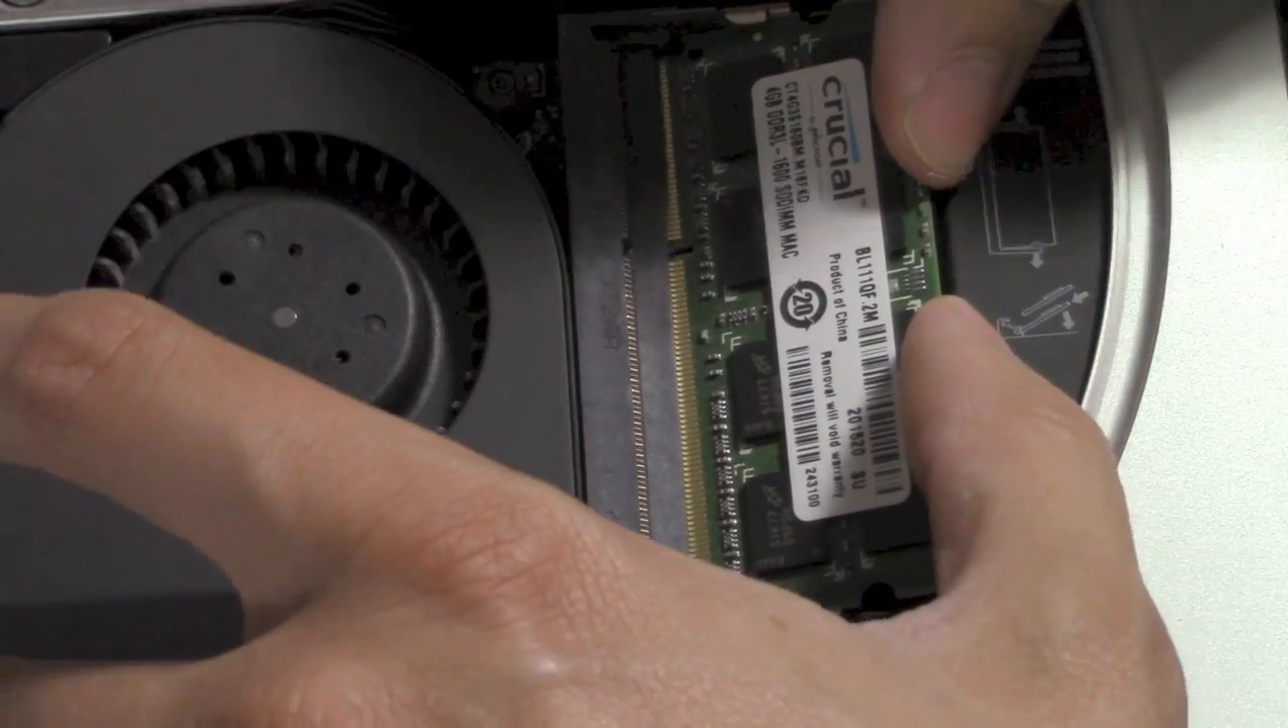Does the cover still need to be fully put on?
Yes.